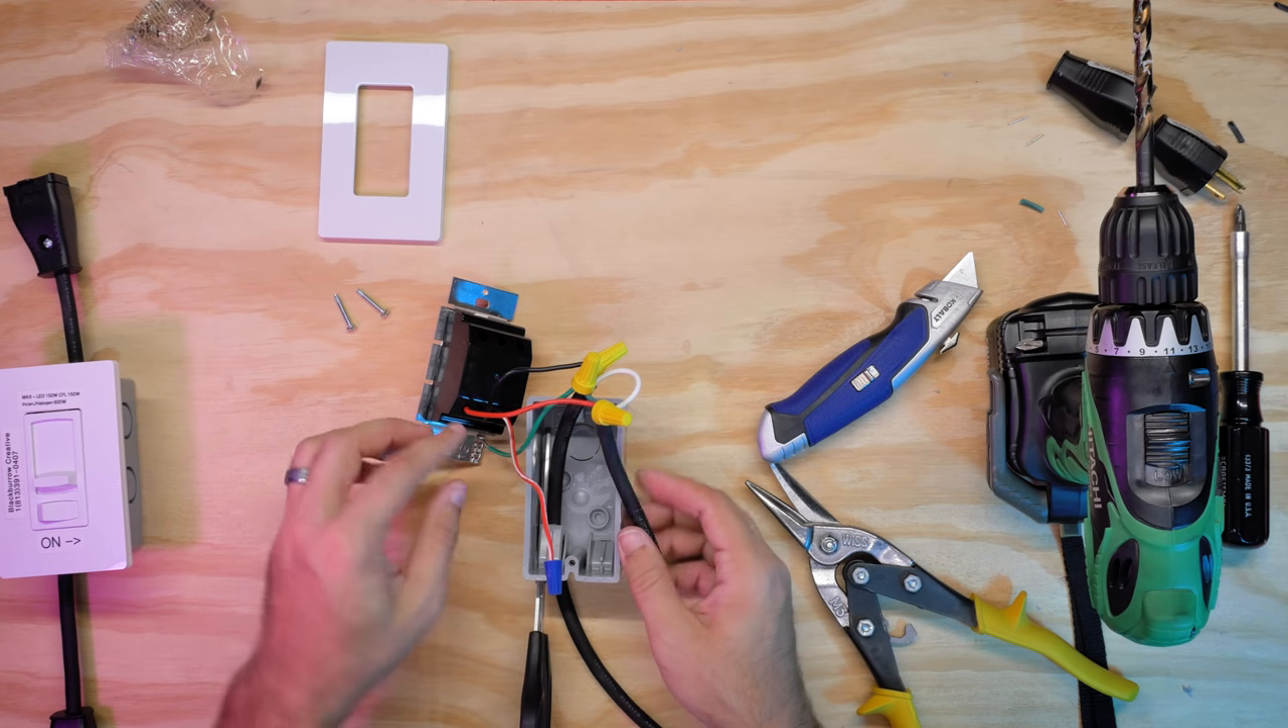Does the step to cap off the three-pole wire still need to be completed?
No.